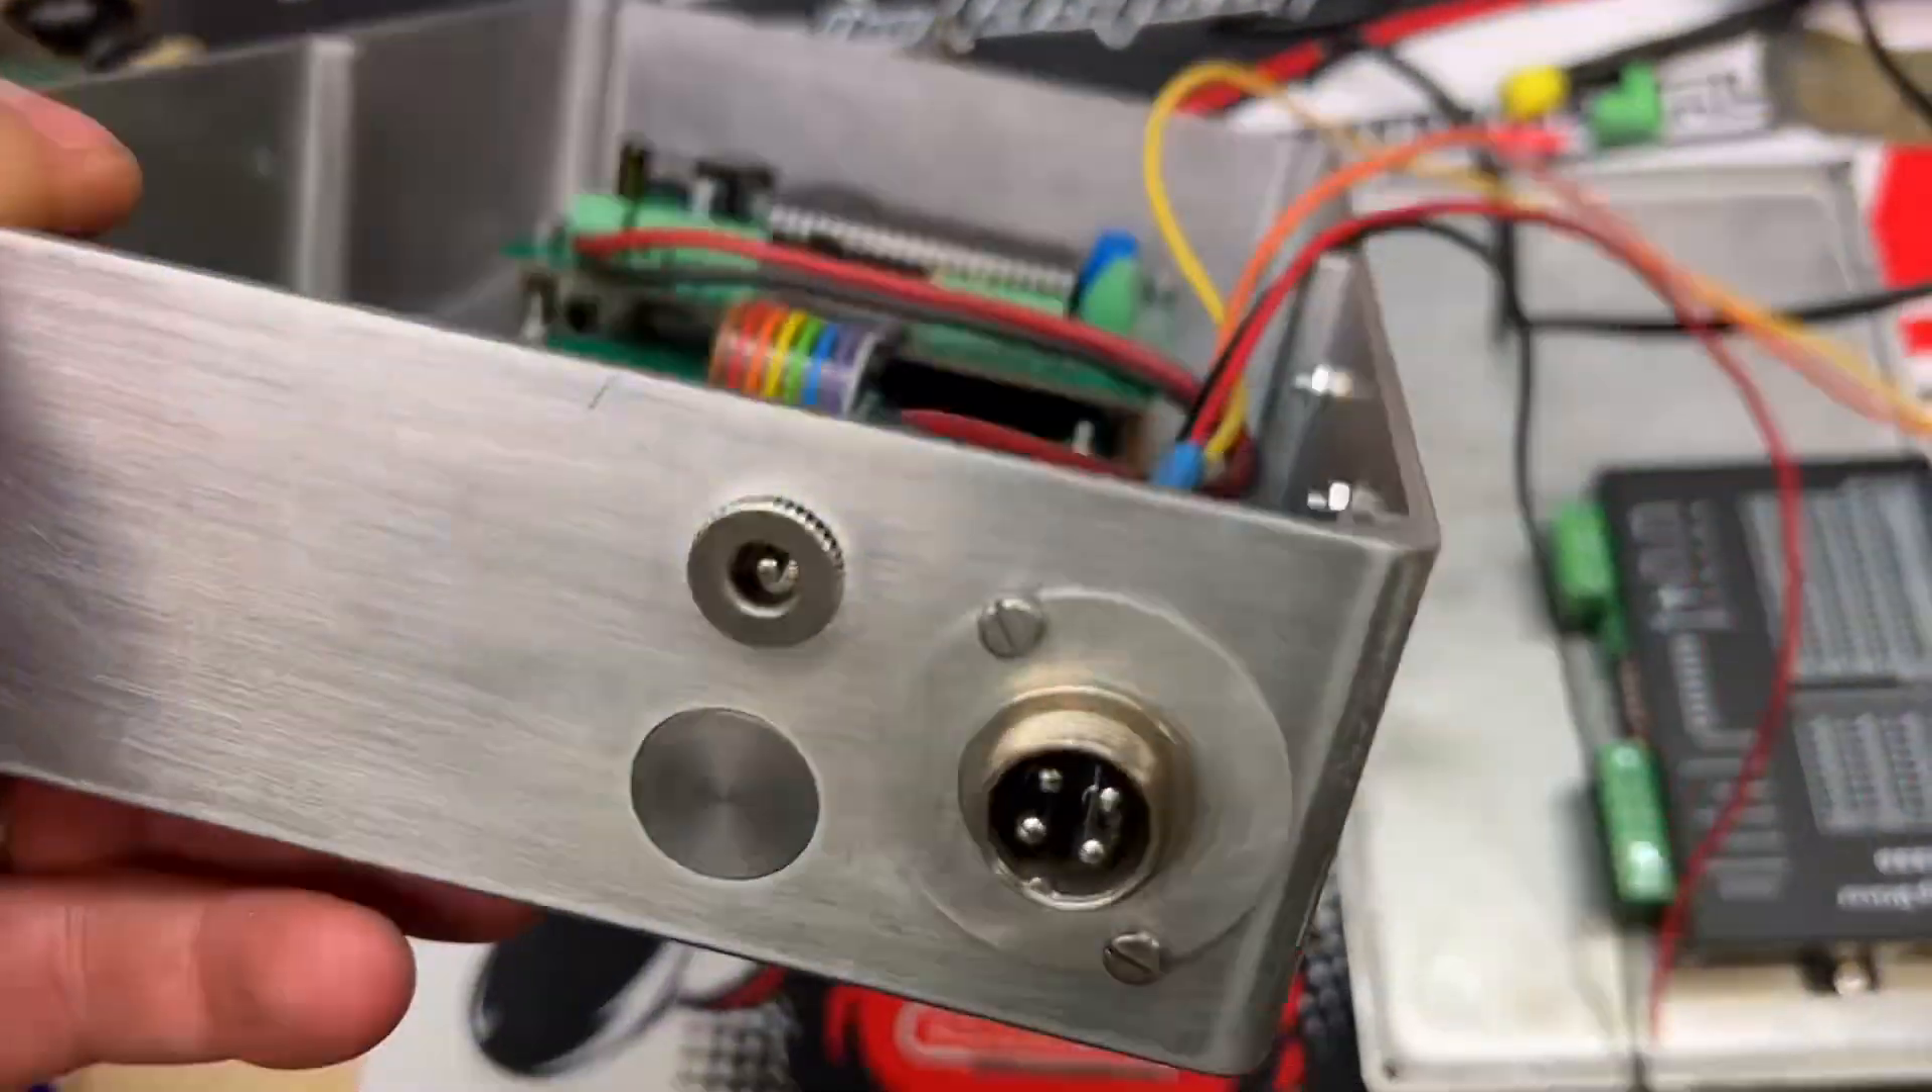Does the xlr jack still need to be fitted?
No.